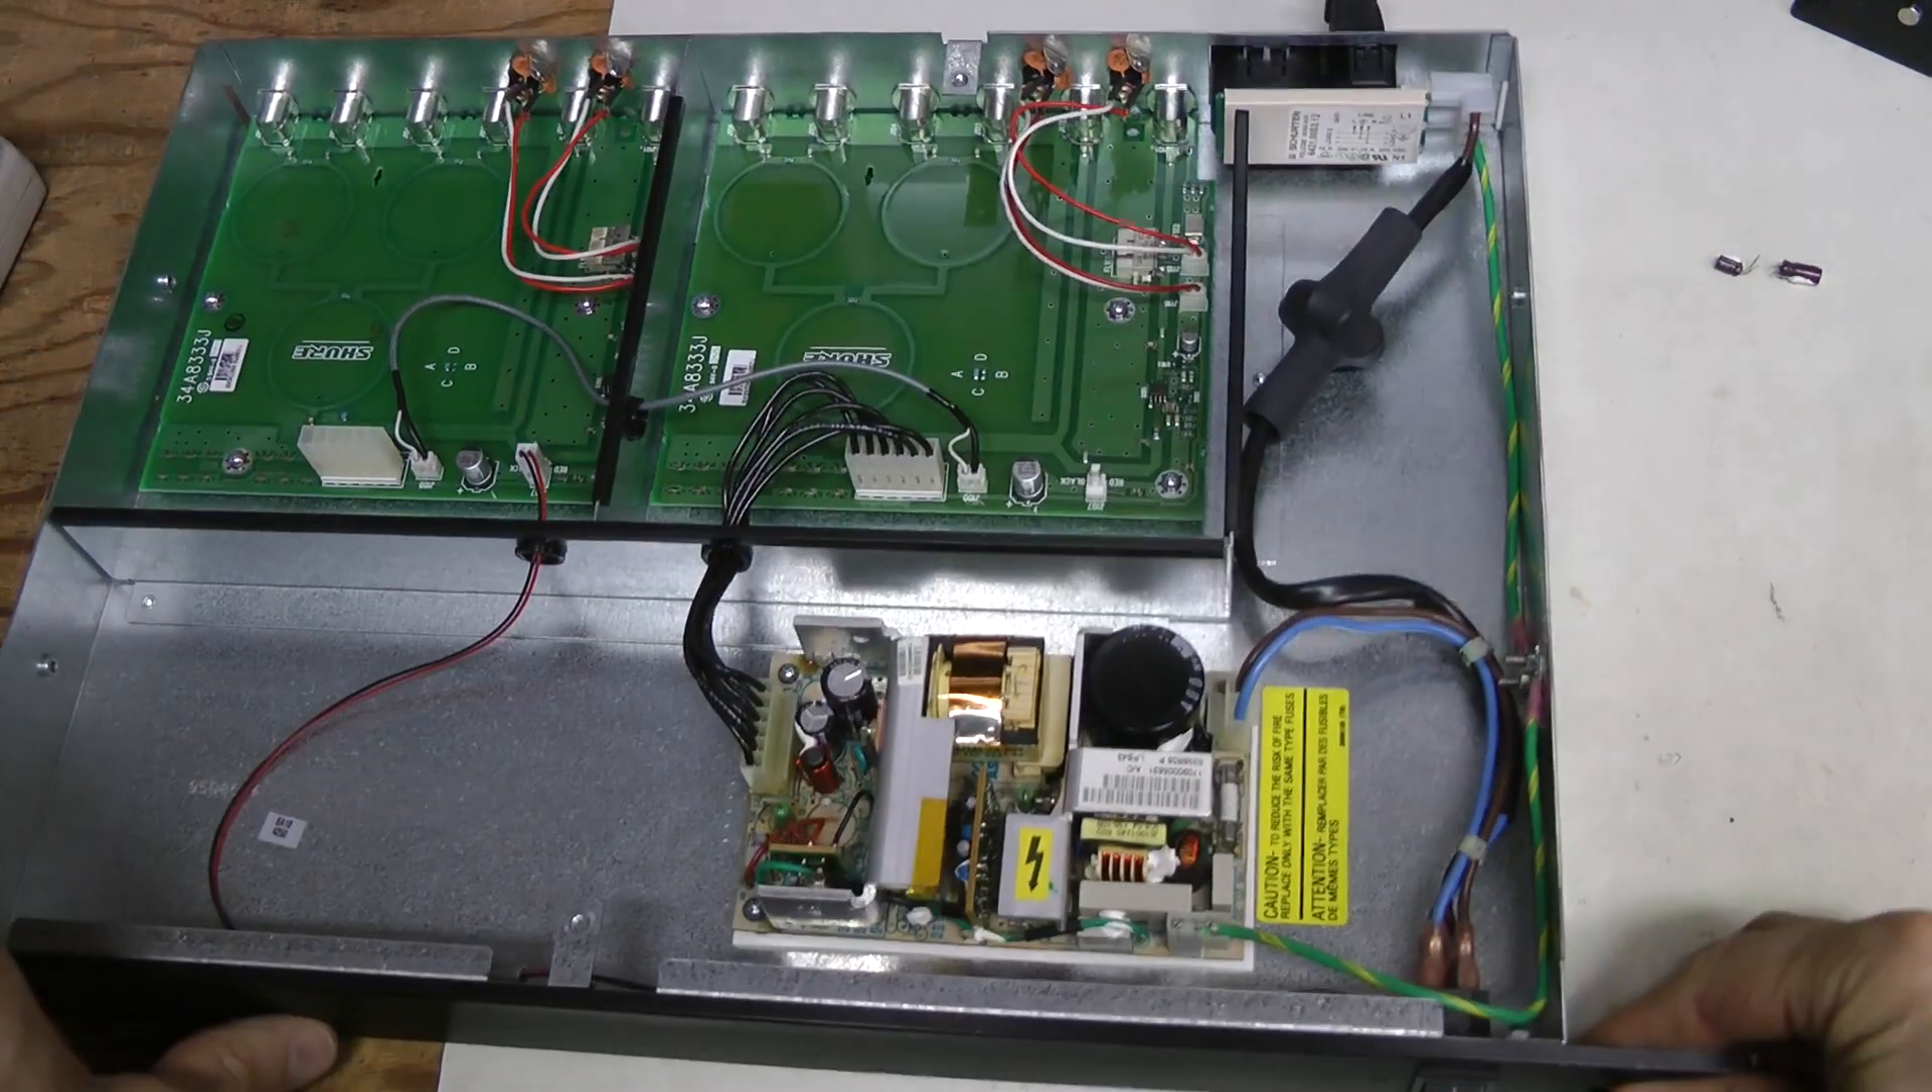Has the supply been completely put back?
Yes.